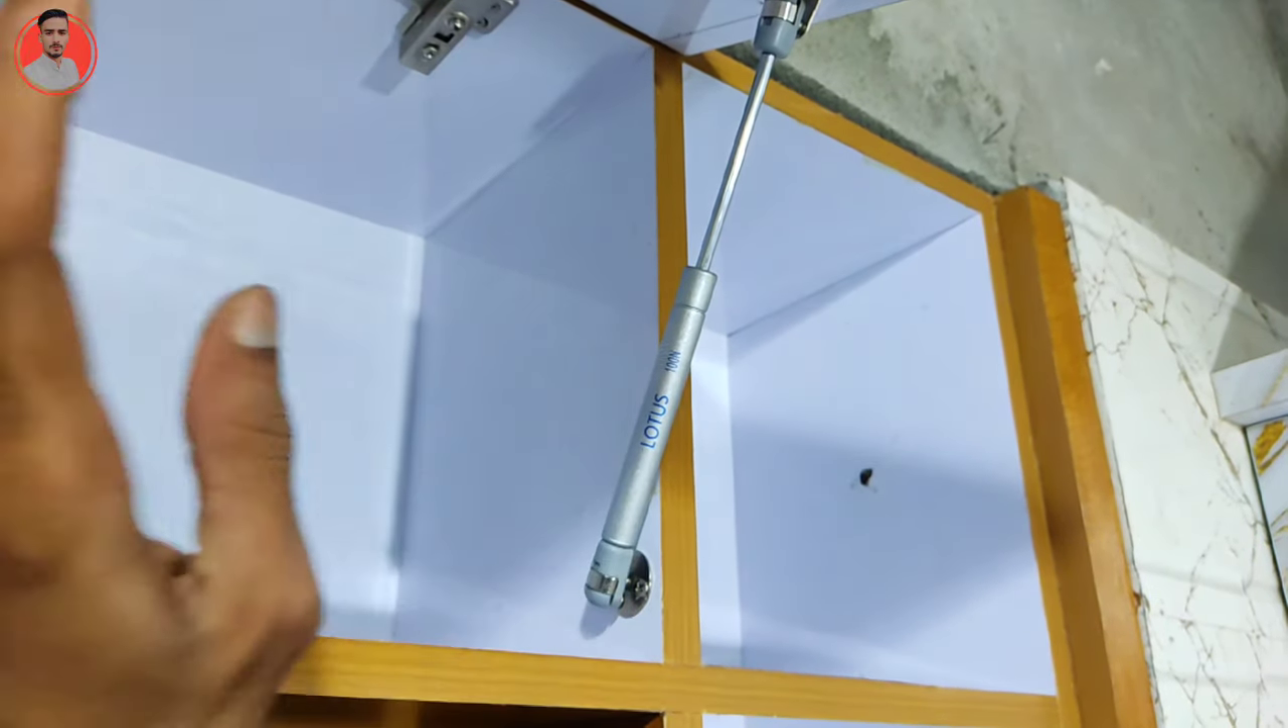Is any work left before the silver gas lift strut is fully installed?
No.